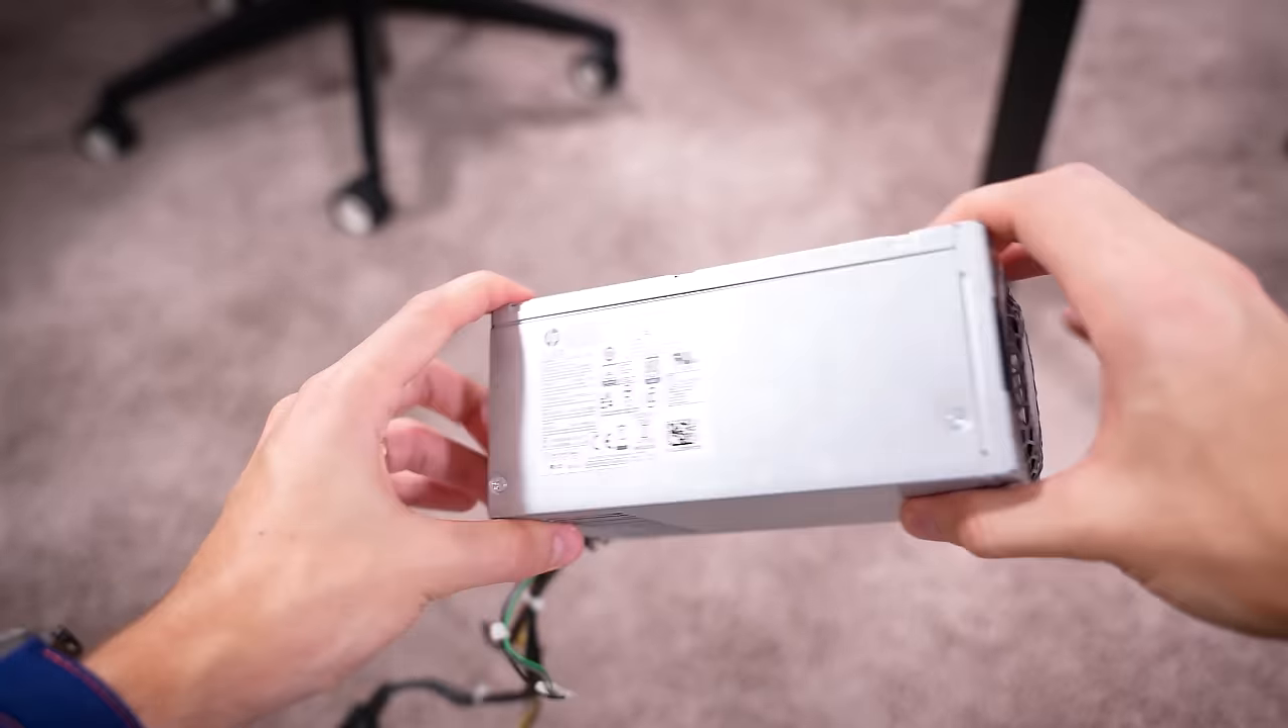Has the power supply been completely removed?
Yes.